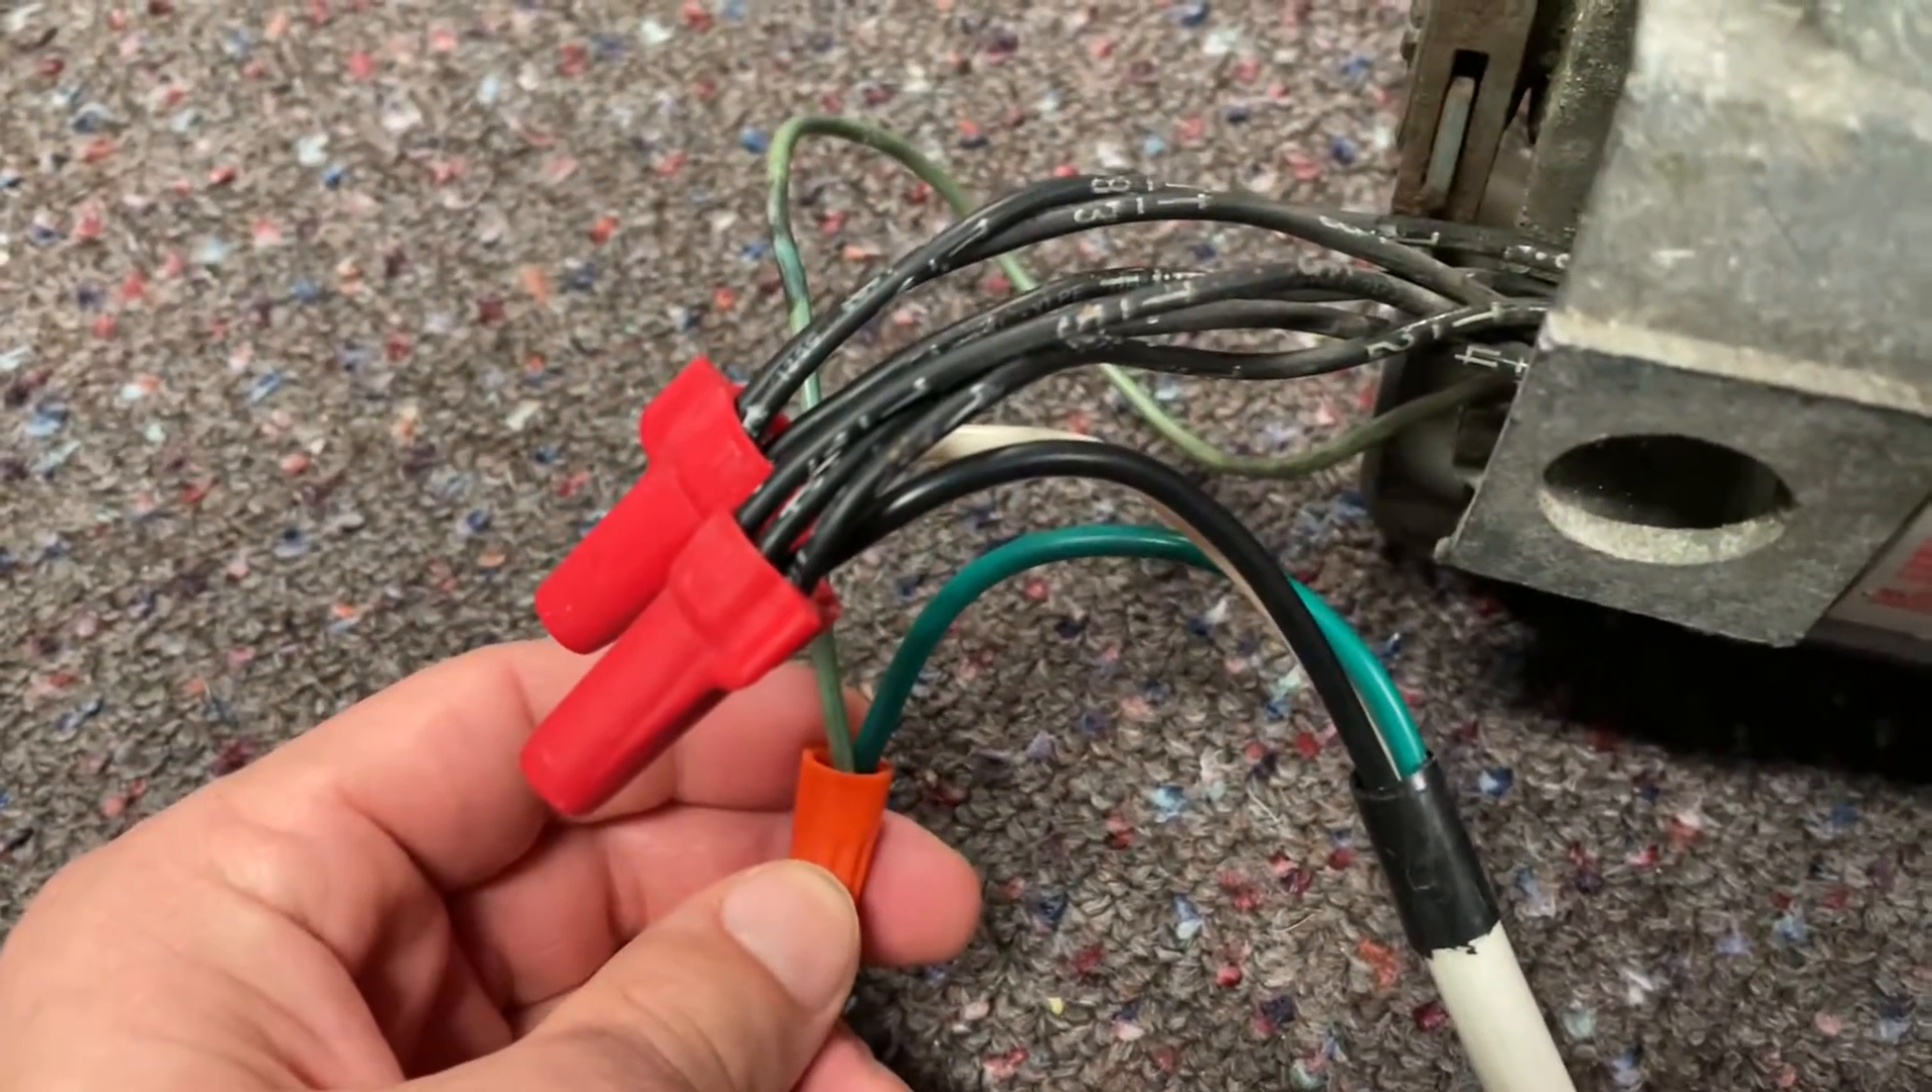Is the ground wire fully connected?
Yes.